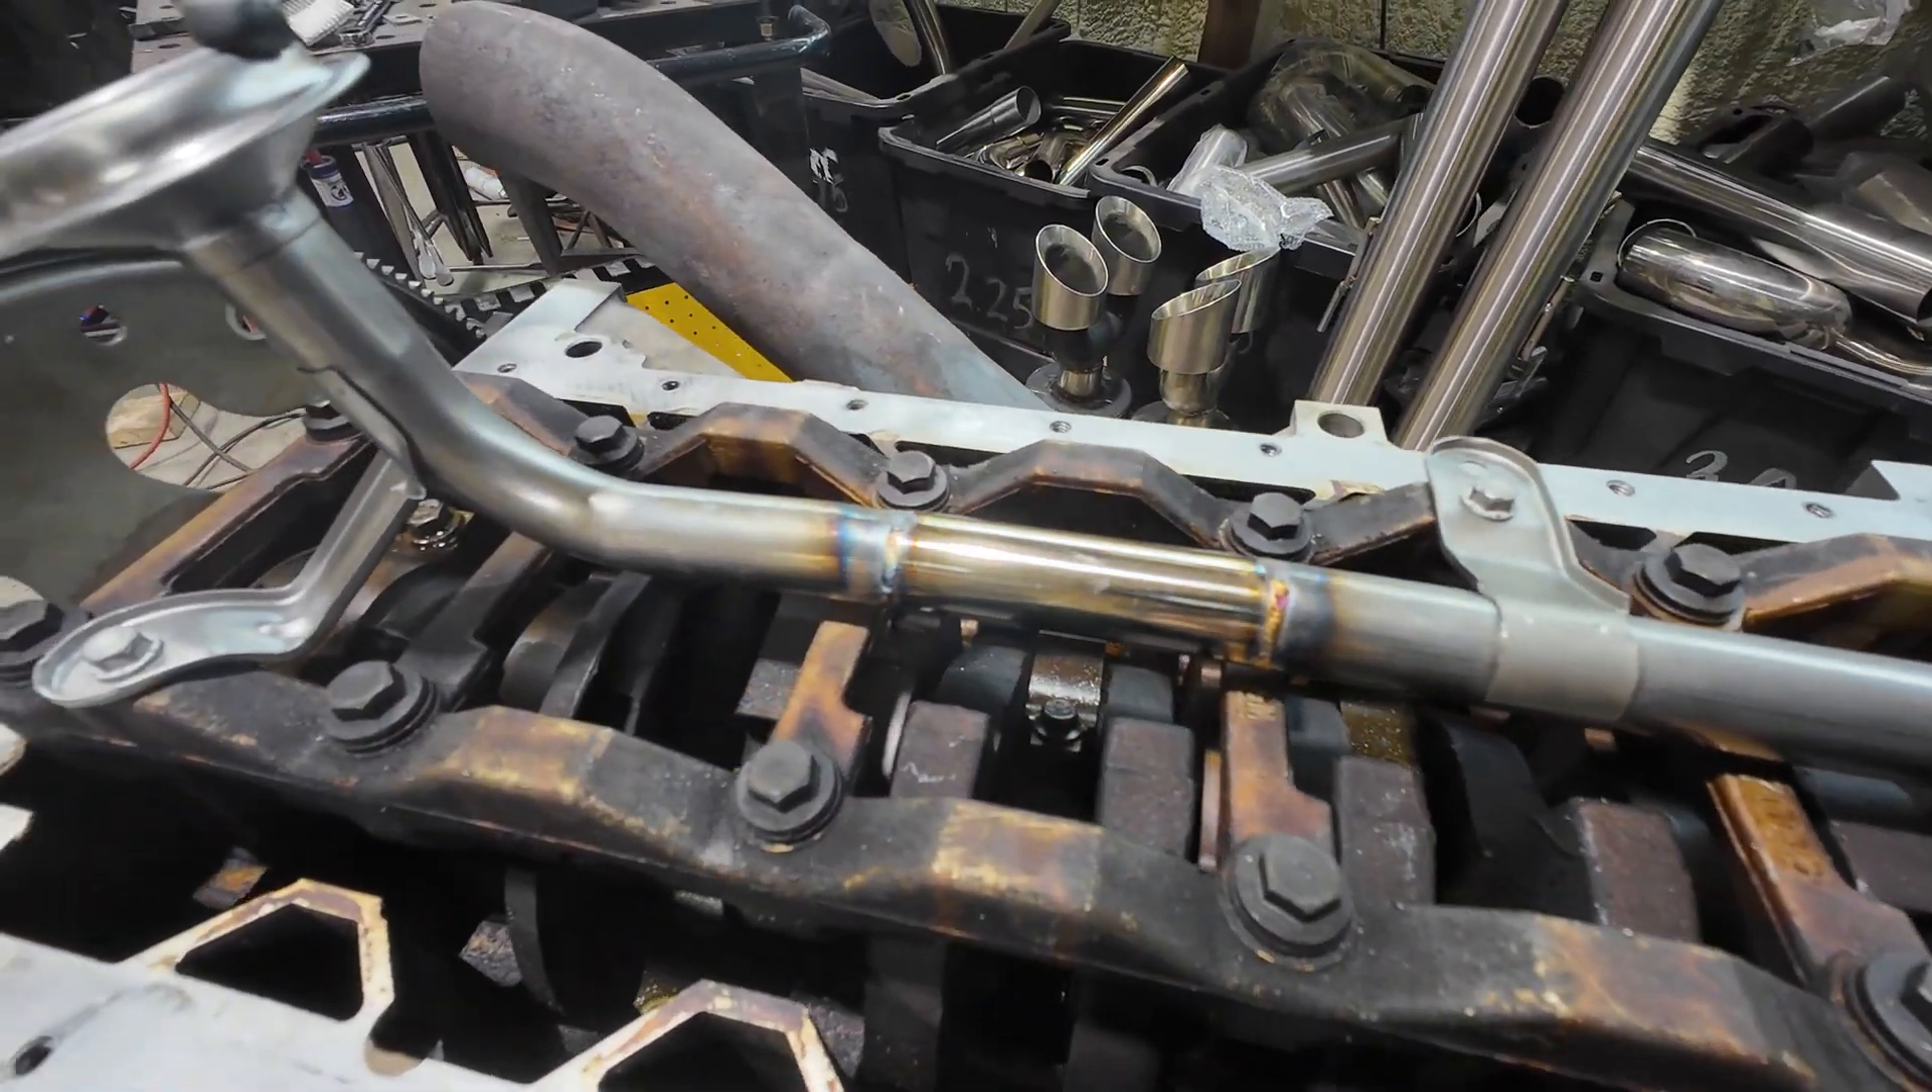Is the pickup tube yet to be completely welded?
No.